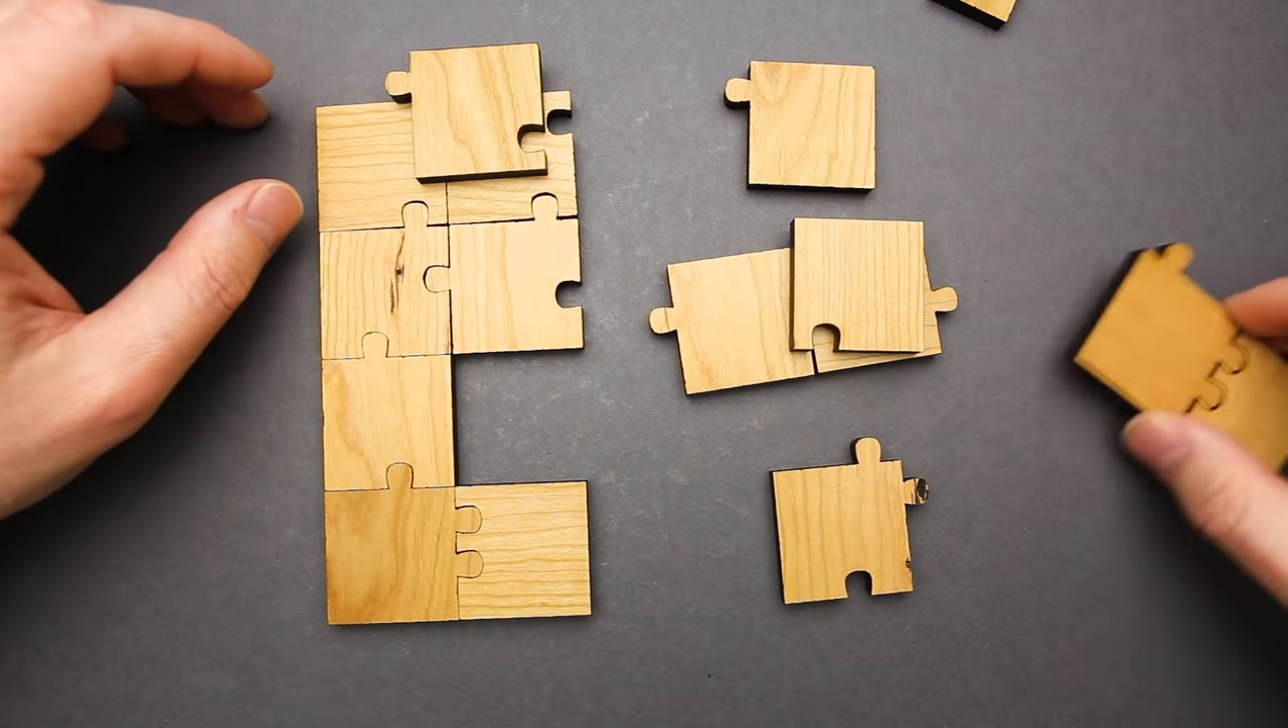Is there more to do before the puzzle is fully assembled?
Yes.